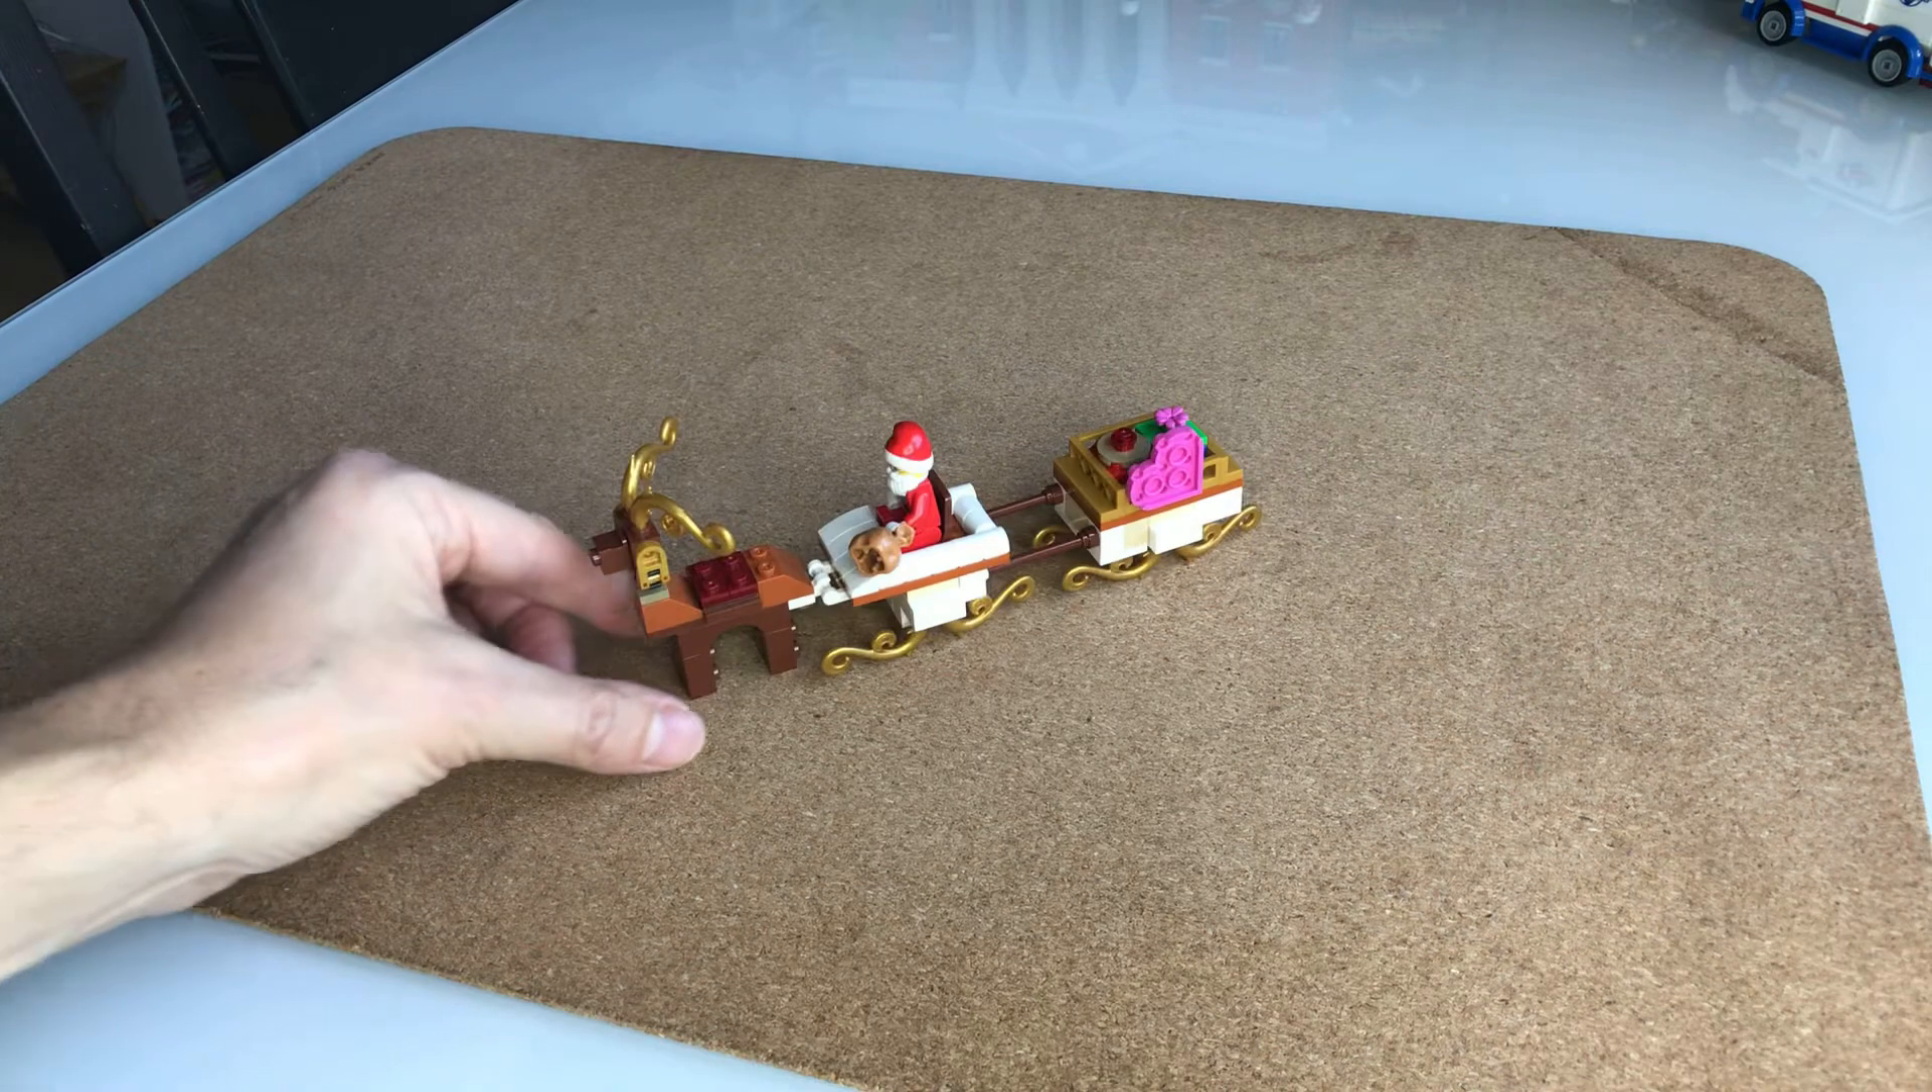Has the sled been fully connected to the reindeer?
Yes.